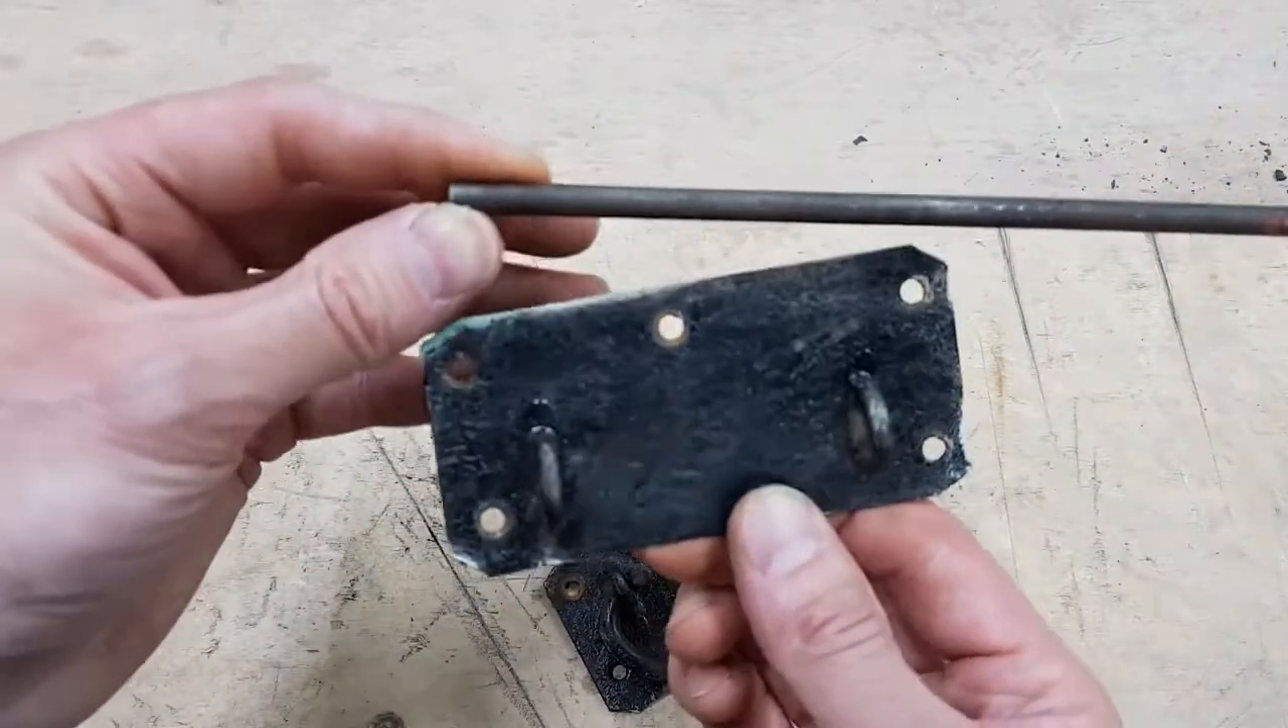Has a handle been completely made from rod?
No.